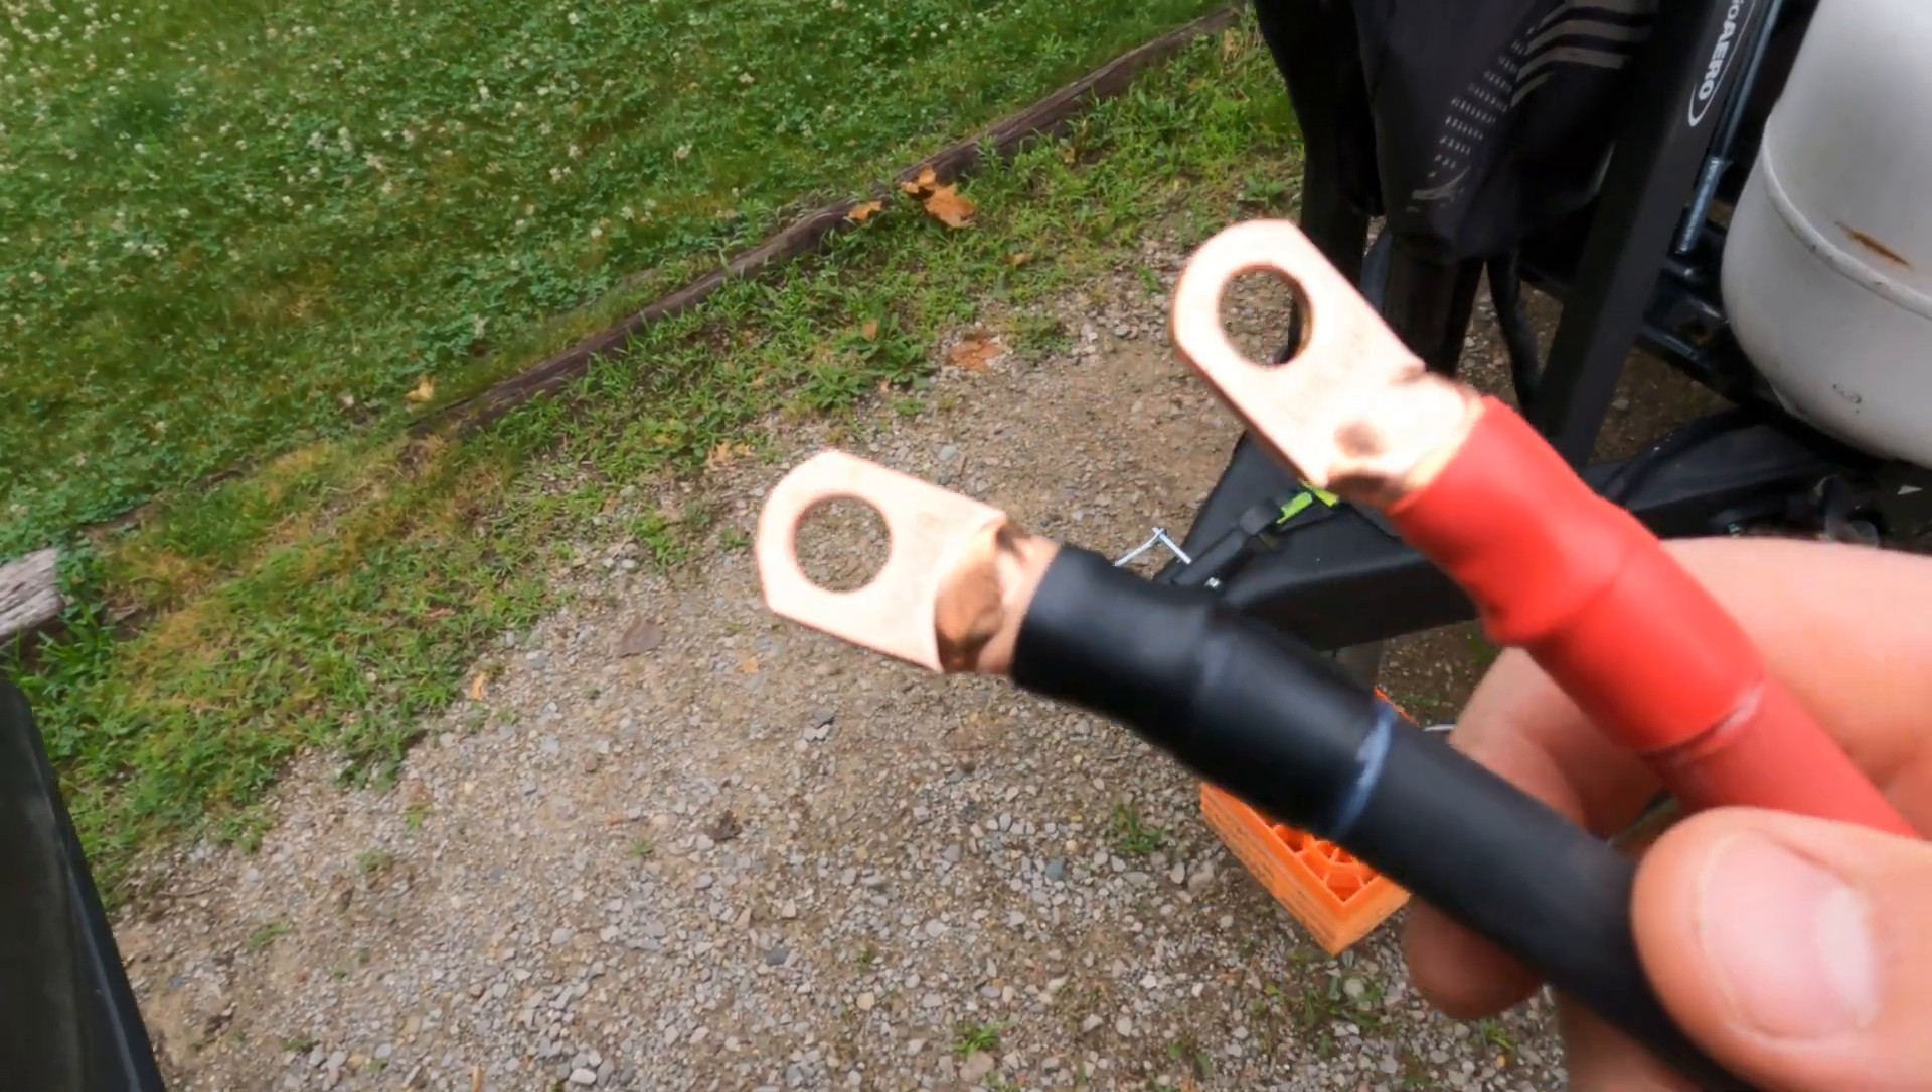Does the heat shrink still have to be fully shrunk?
No.